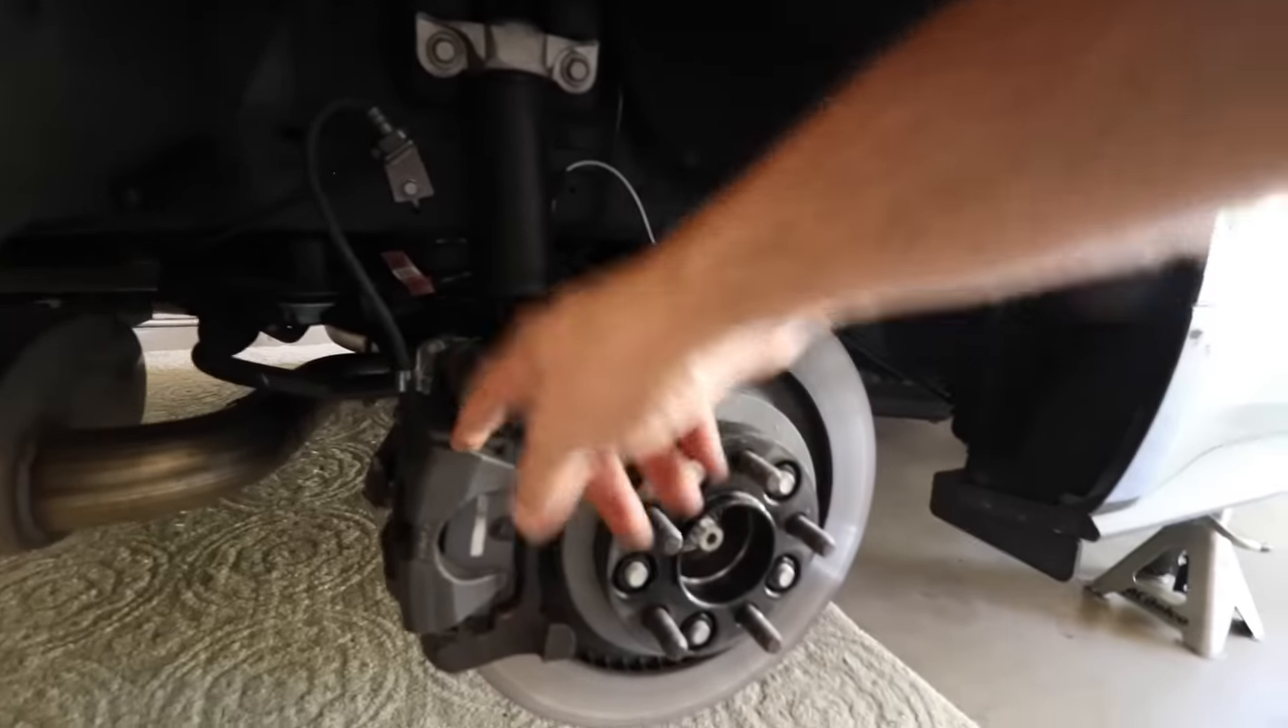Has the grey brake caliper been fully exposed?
Yes.